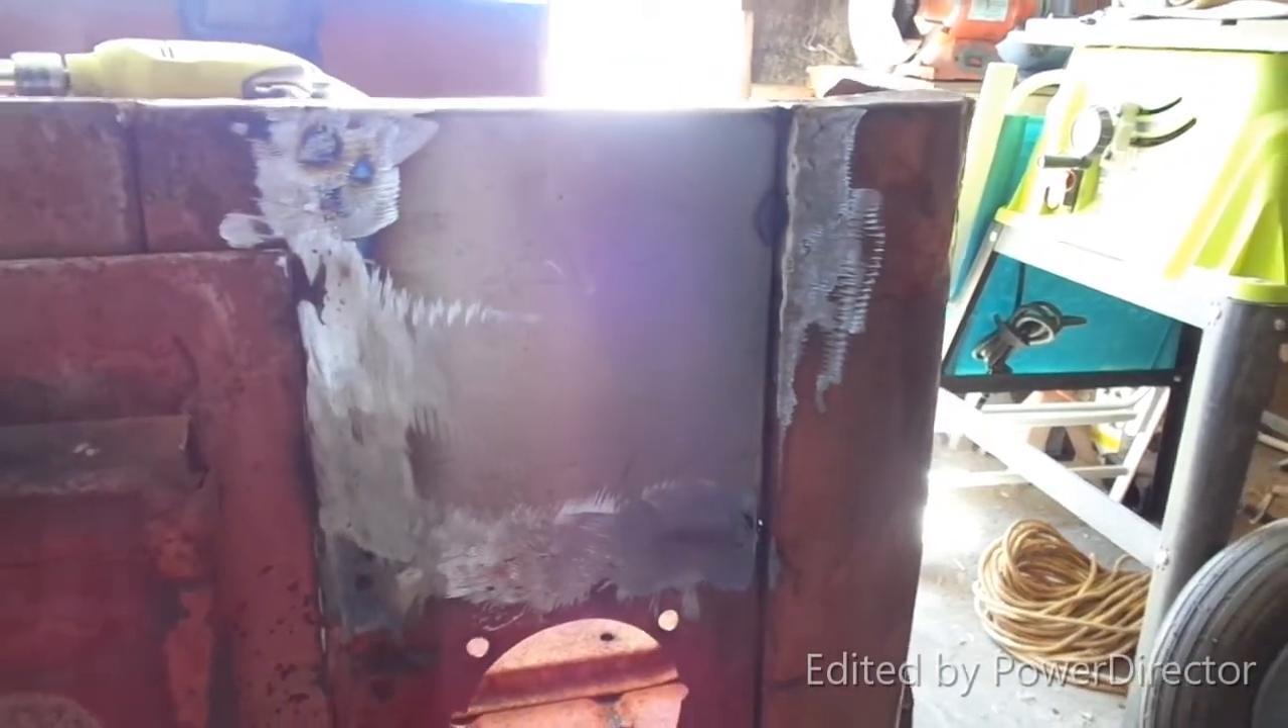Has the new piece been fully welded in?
Yes.